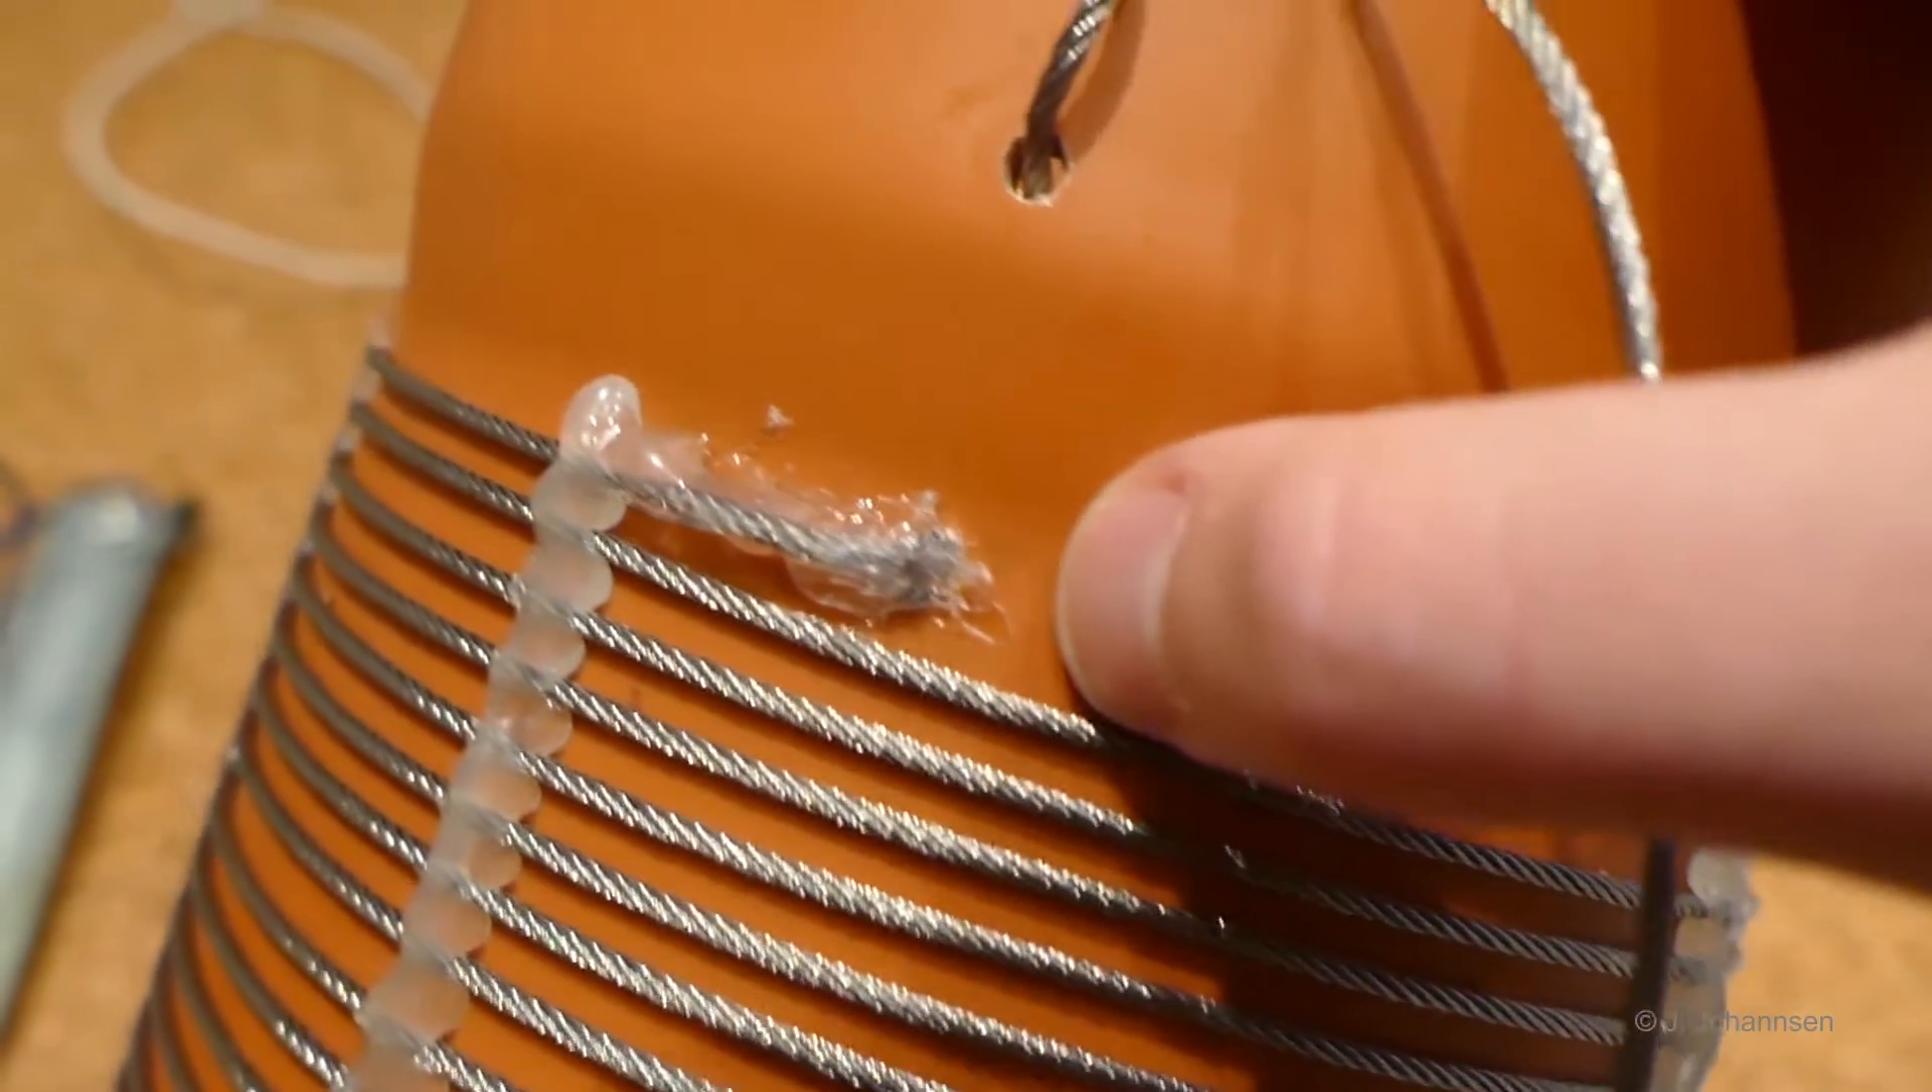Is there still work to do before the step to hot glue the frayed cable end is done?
No.